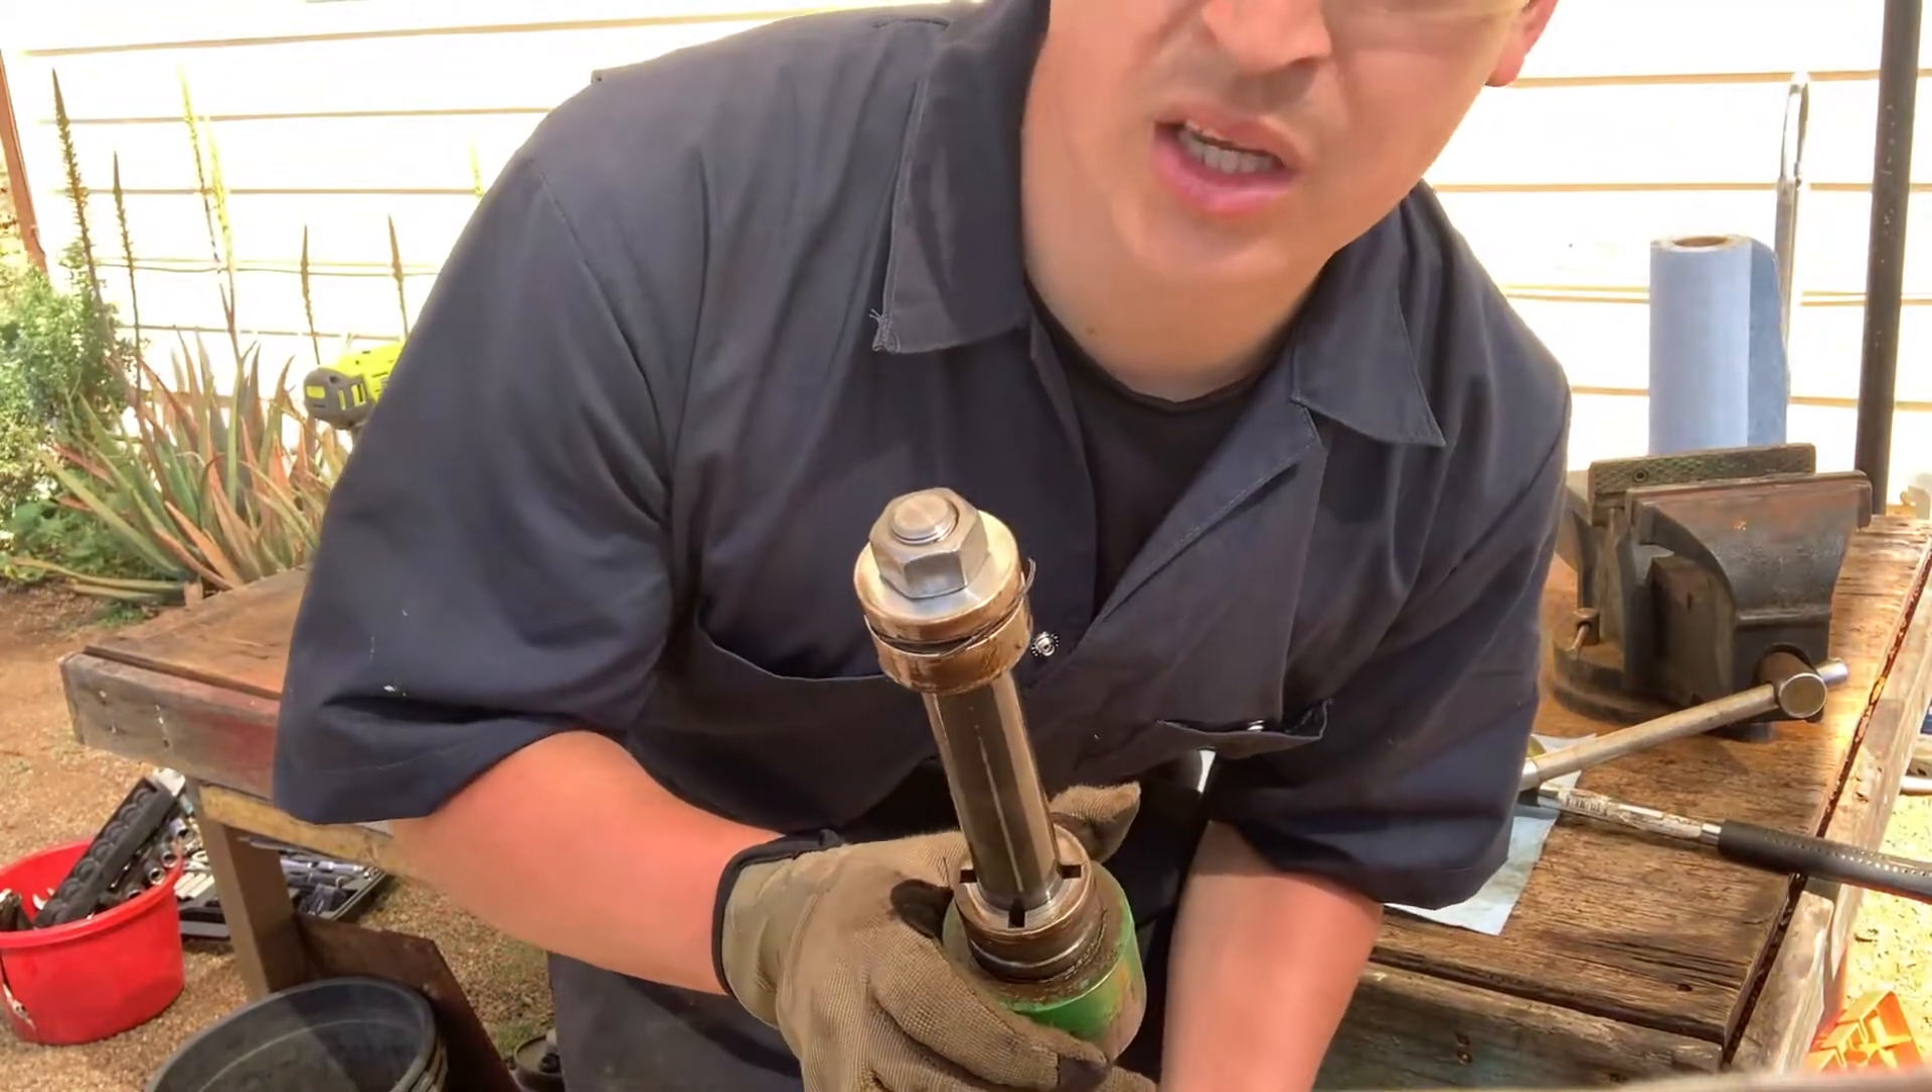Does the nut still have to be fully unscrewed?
Yes.